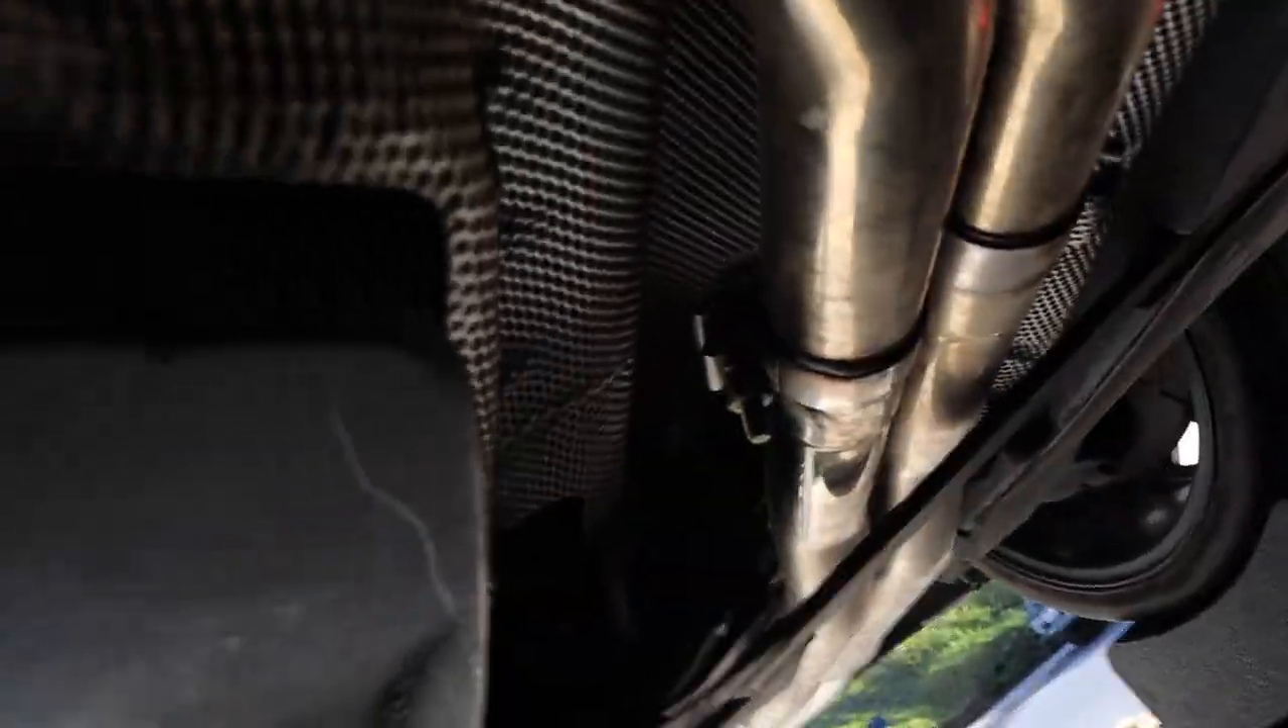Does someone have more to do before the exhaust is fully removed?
Yes.